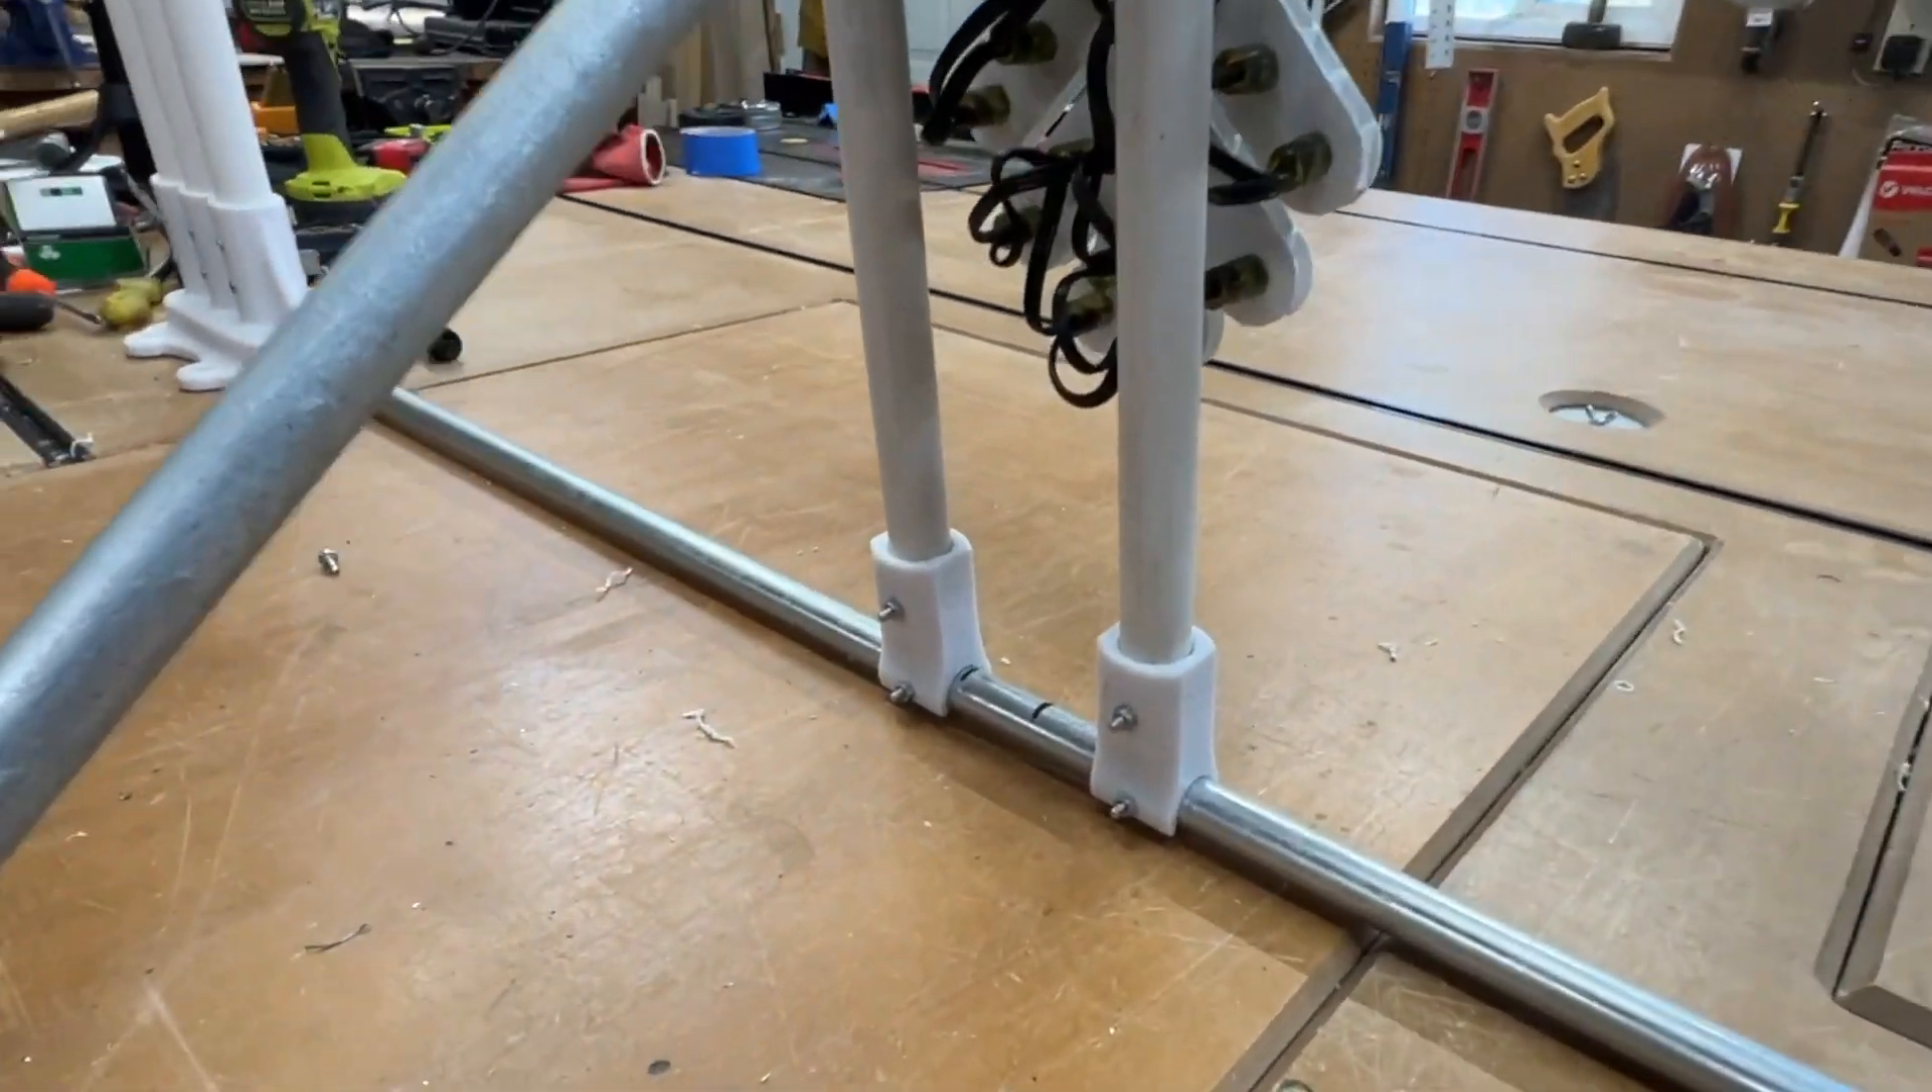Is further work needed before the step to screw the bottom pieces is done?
No.